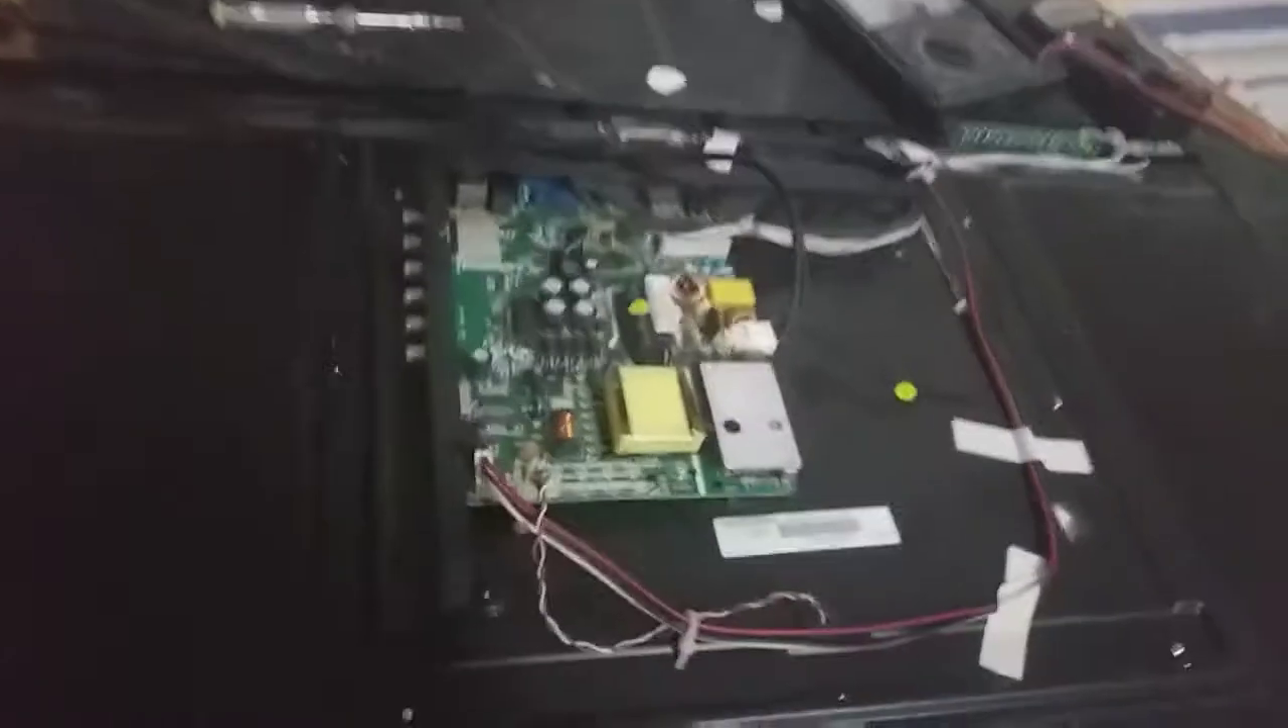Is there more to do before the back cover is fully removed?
No.